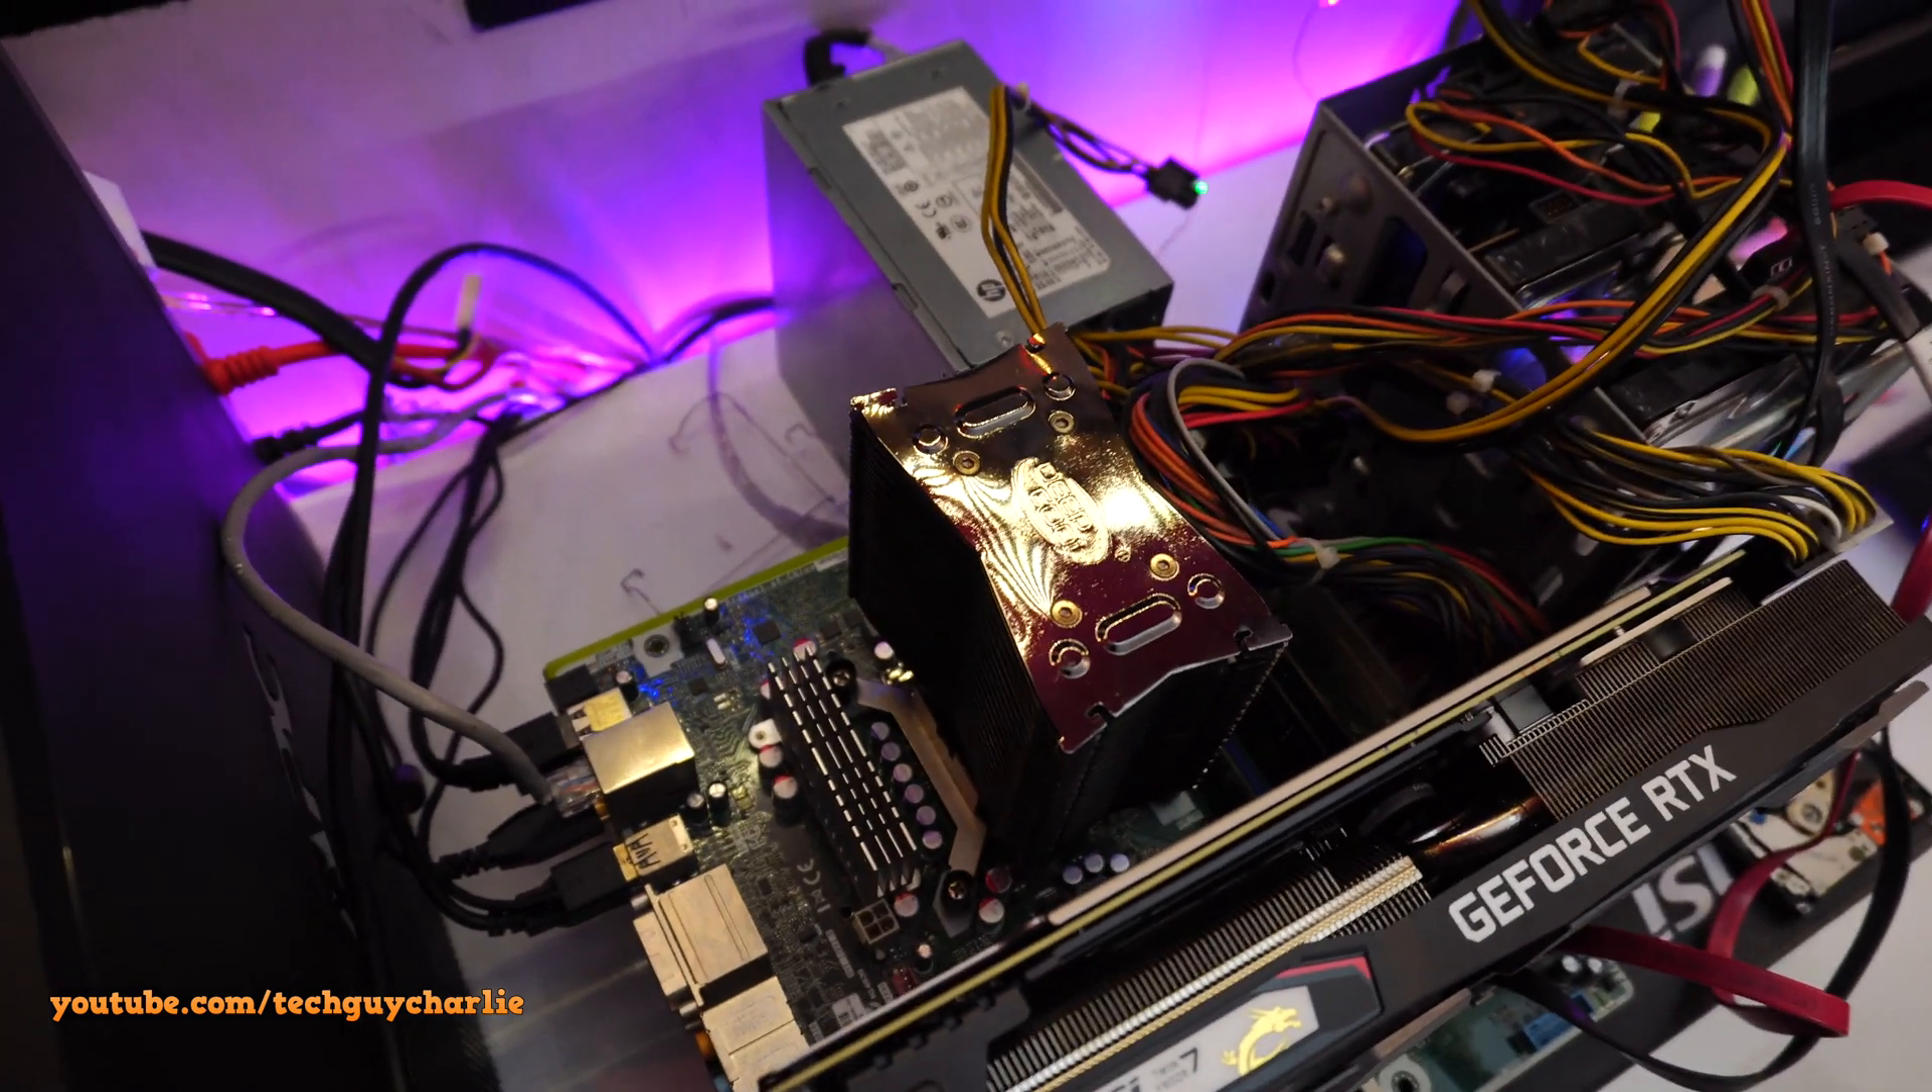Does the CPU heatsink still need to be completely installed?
No.